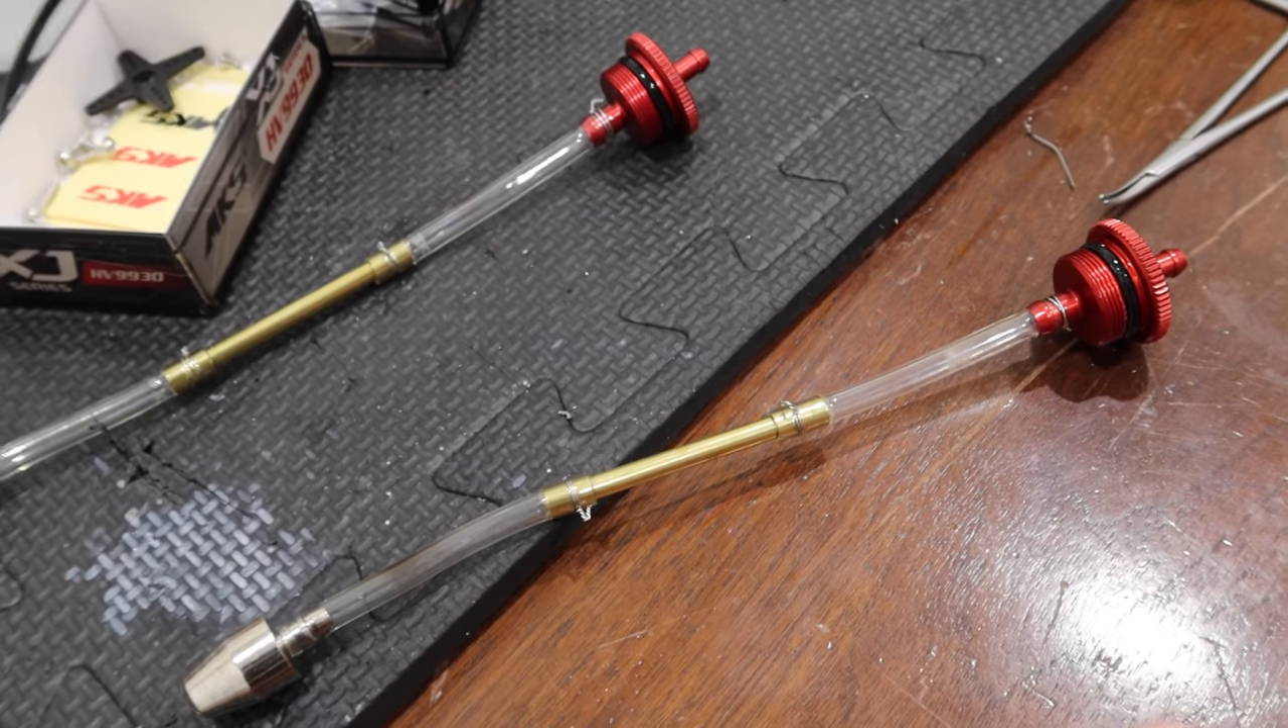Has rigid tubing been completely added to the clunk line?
Yes.